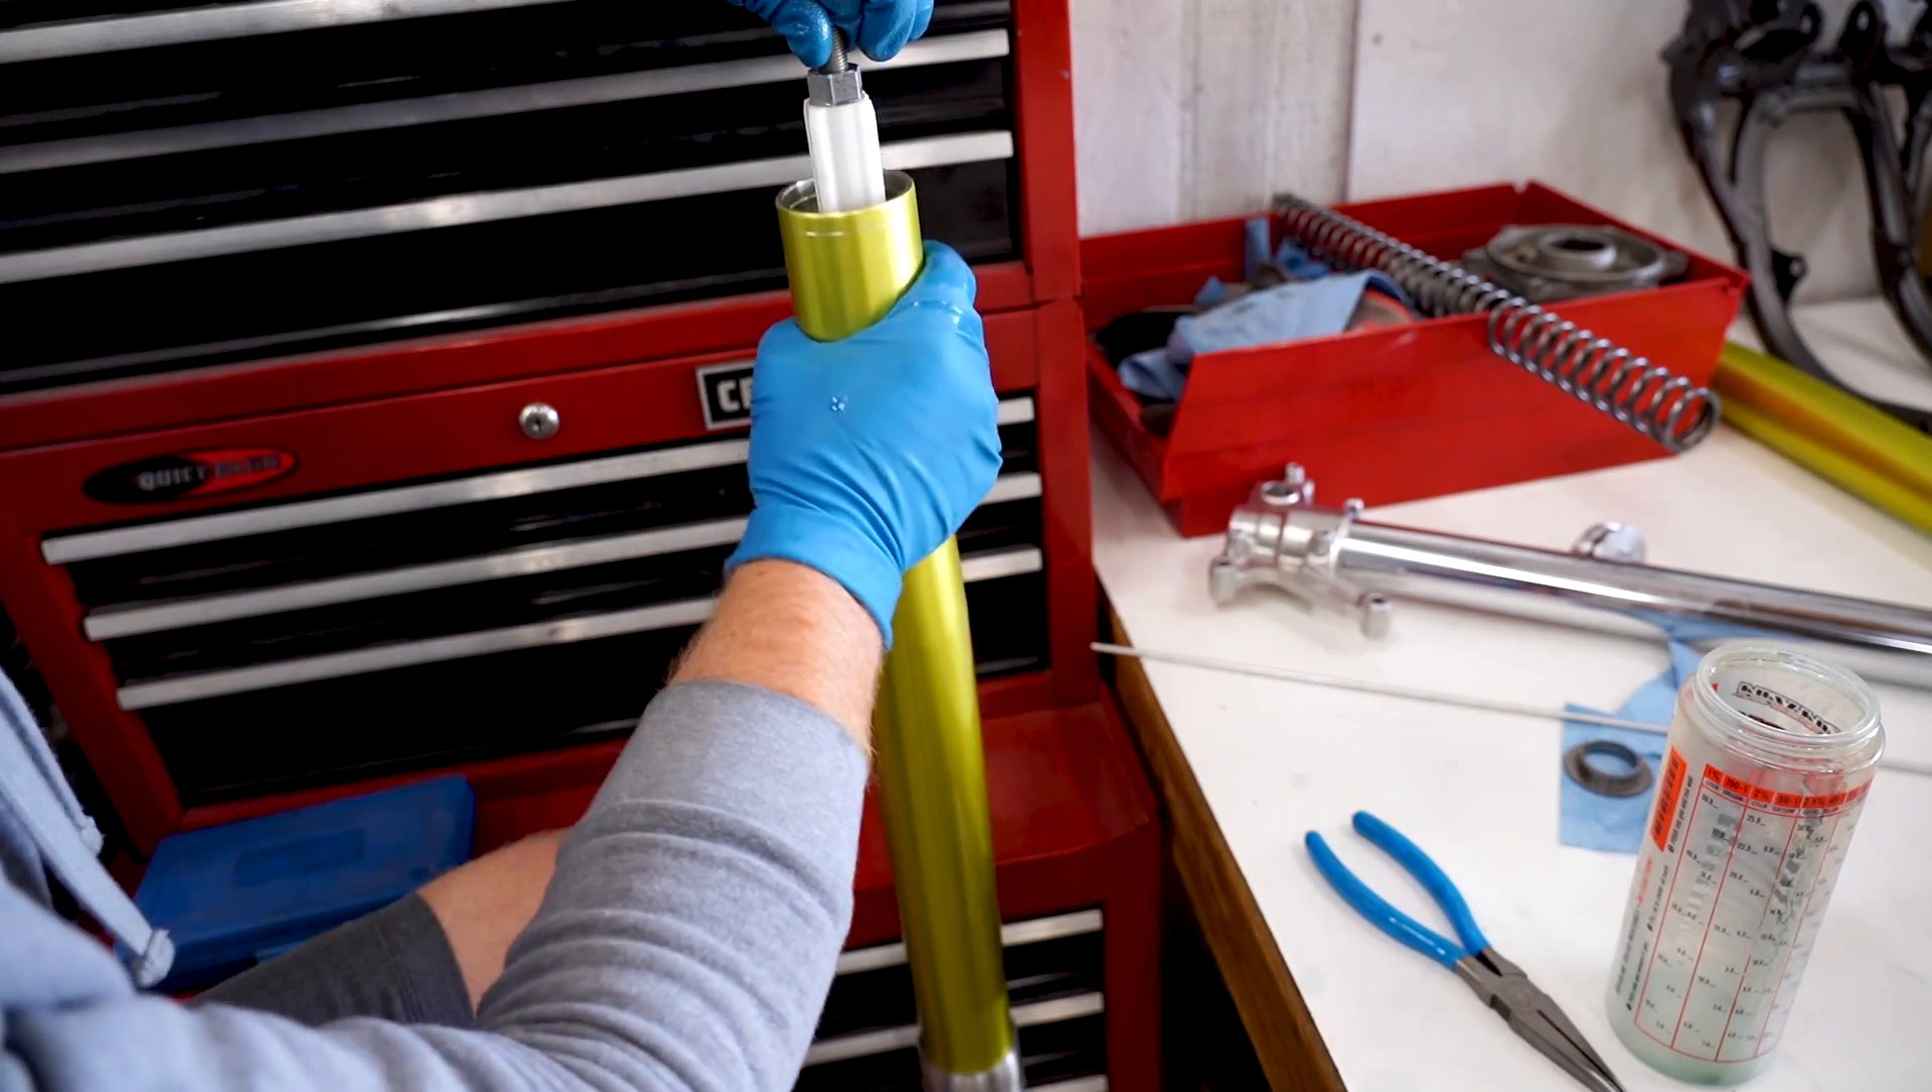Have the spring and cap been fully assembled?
No.